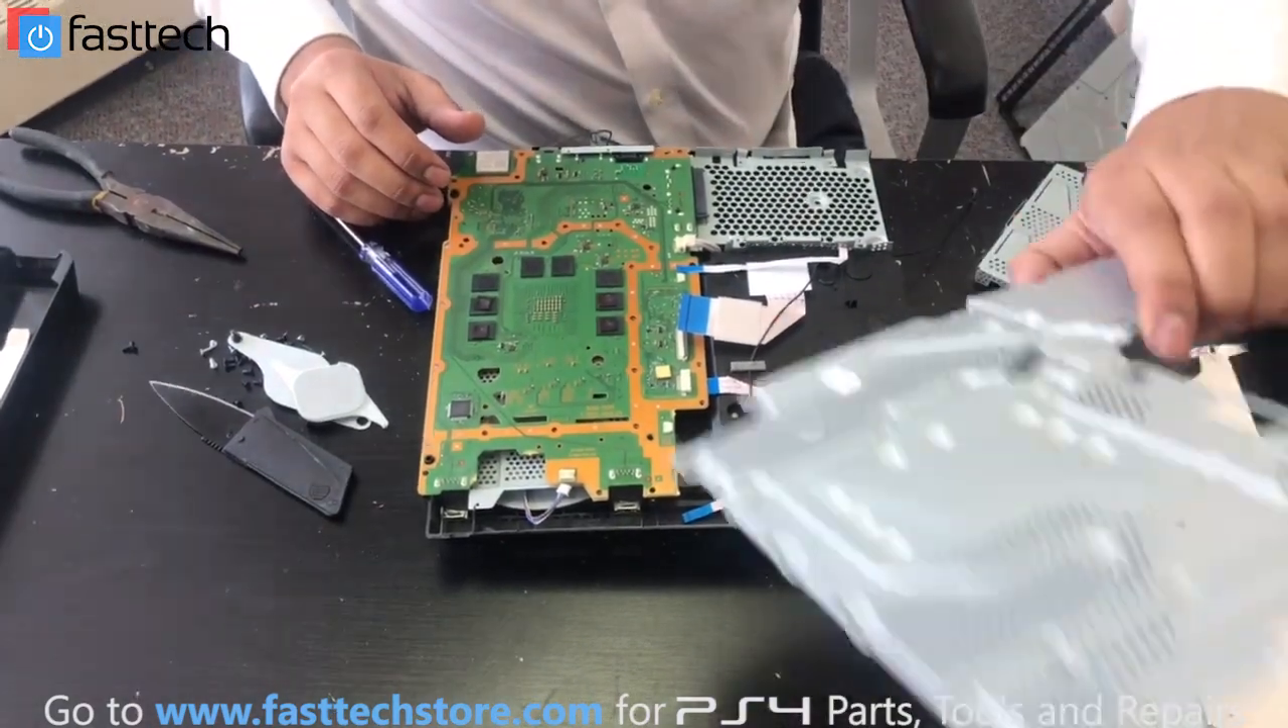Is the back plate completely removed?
Yes.